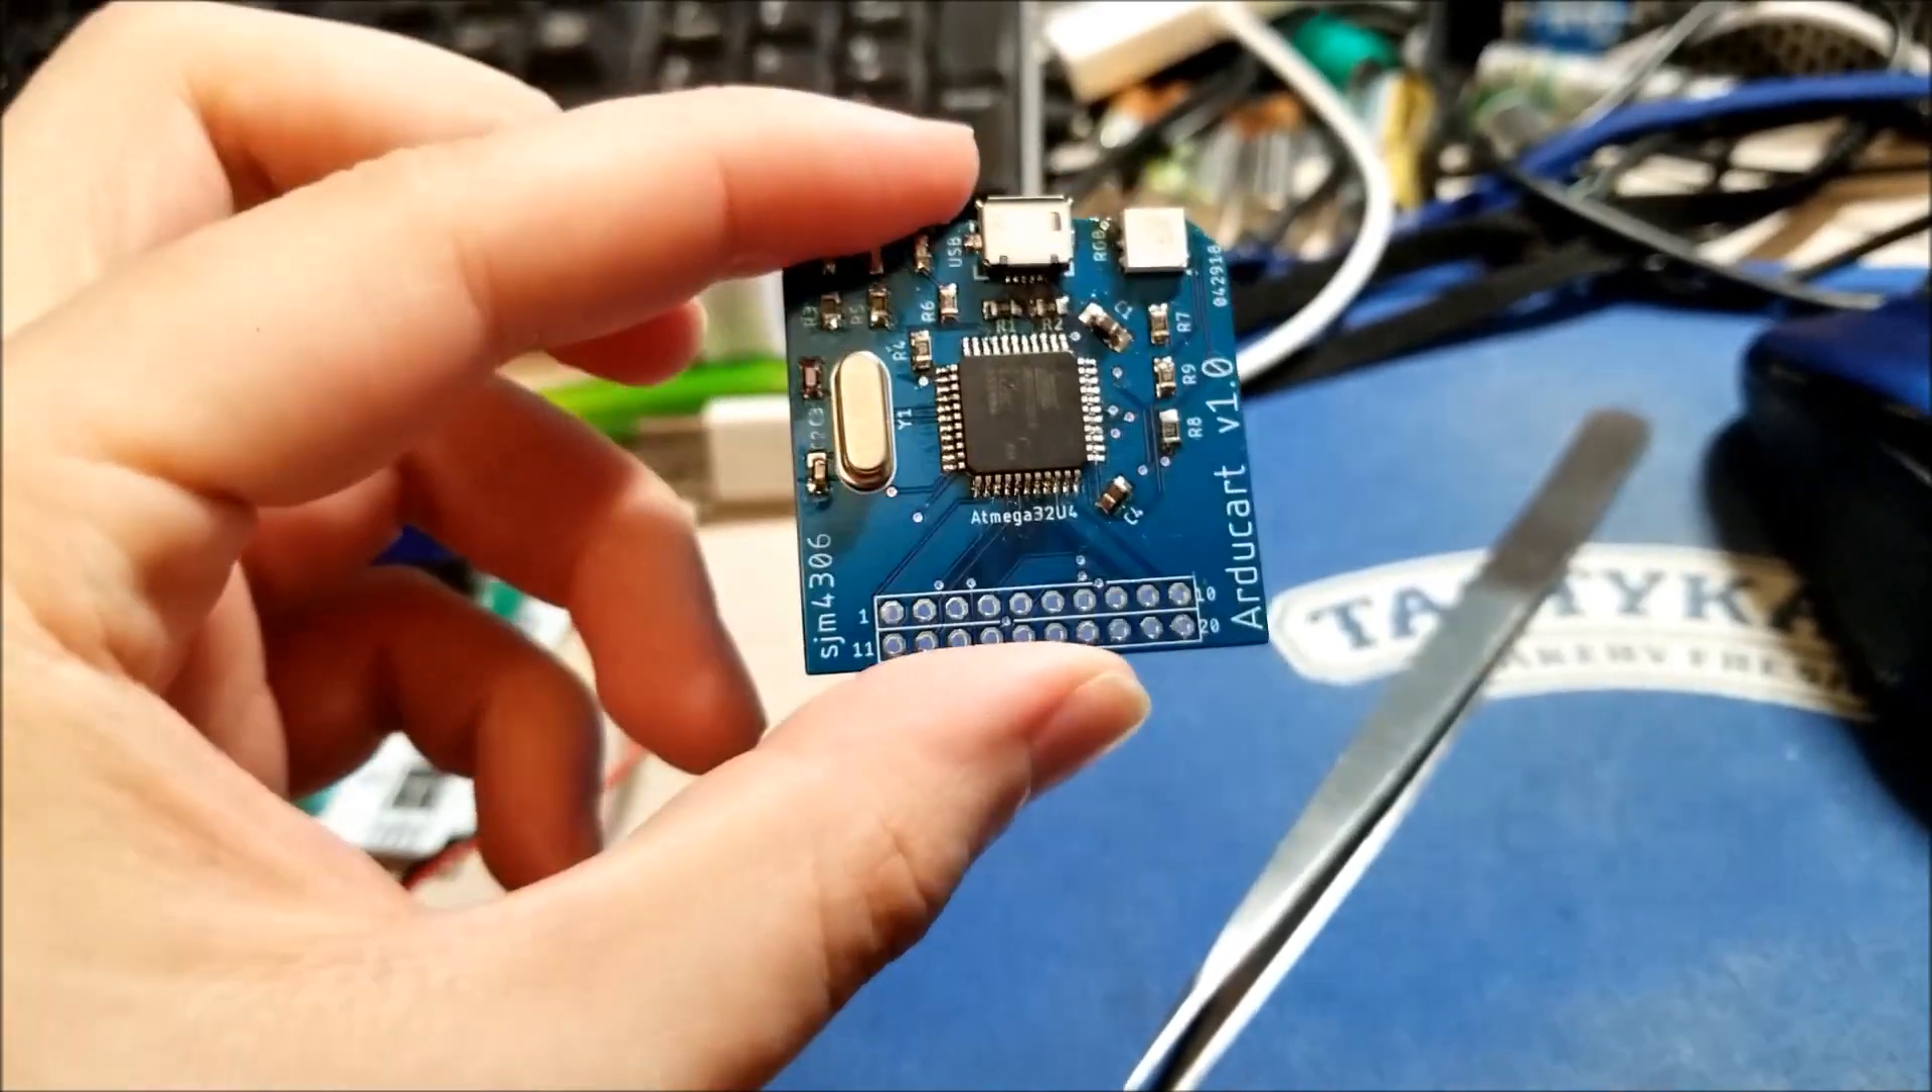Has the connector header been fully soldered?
No.